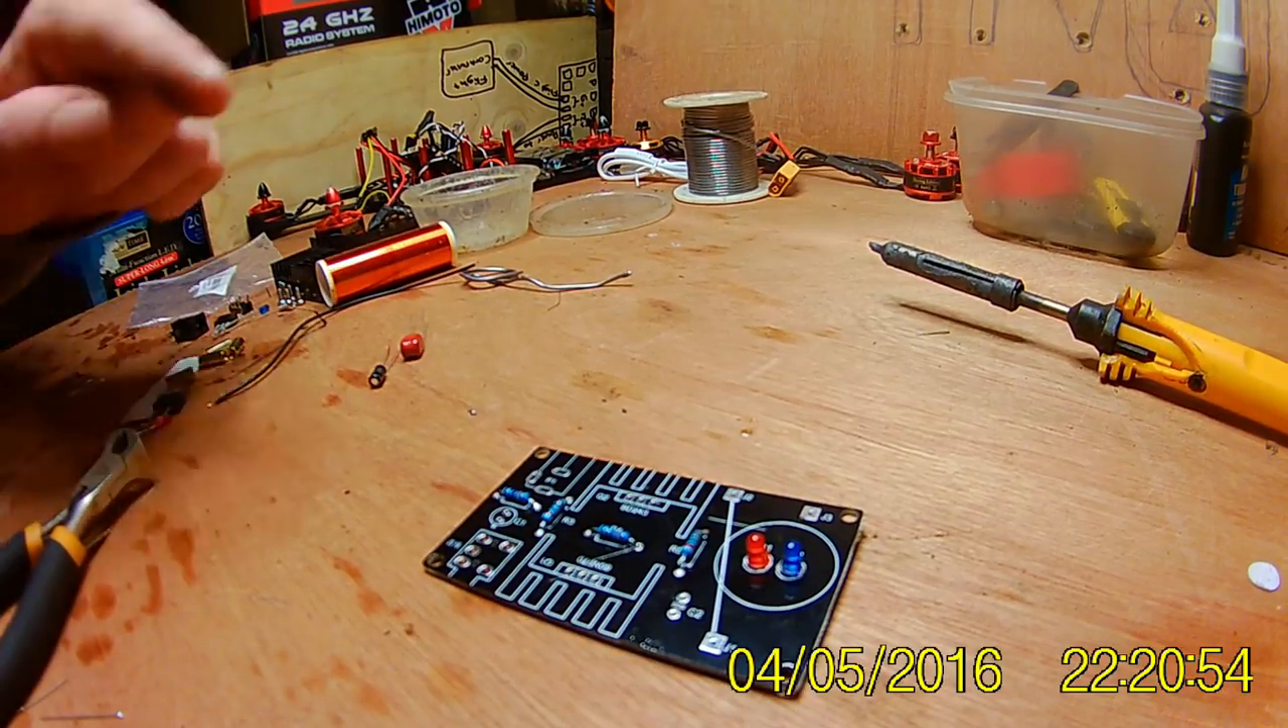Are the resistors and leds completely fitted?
Yes.